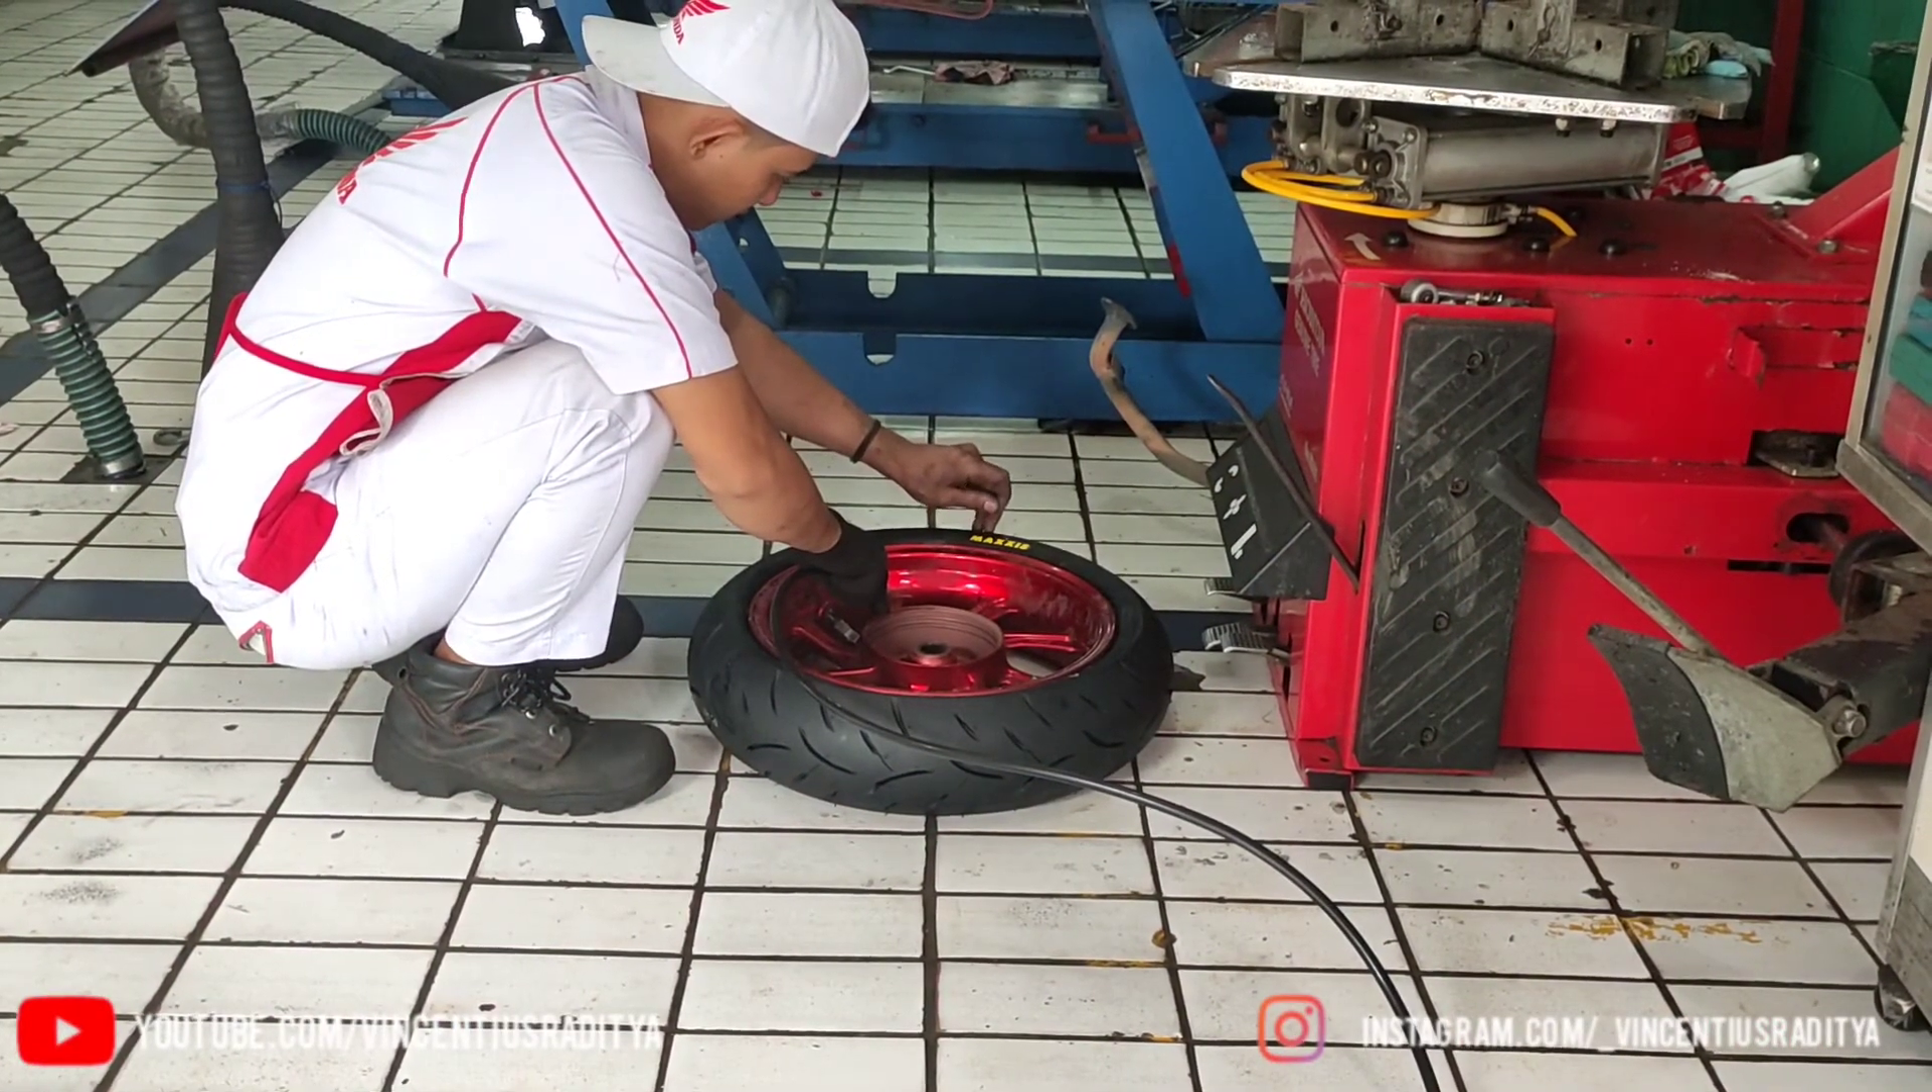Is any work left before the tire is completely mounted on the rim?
No.